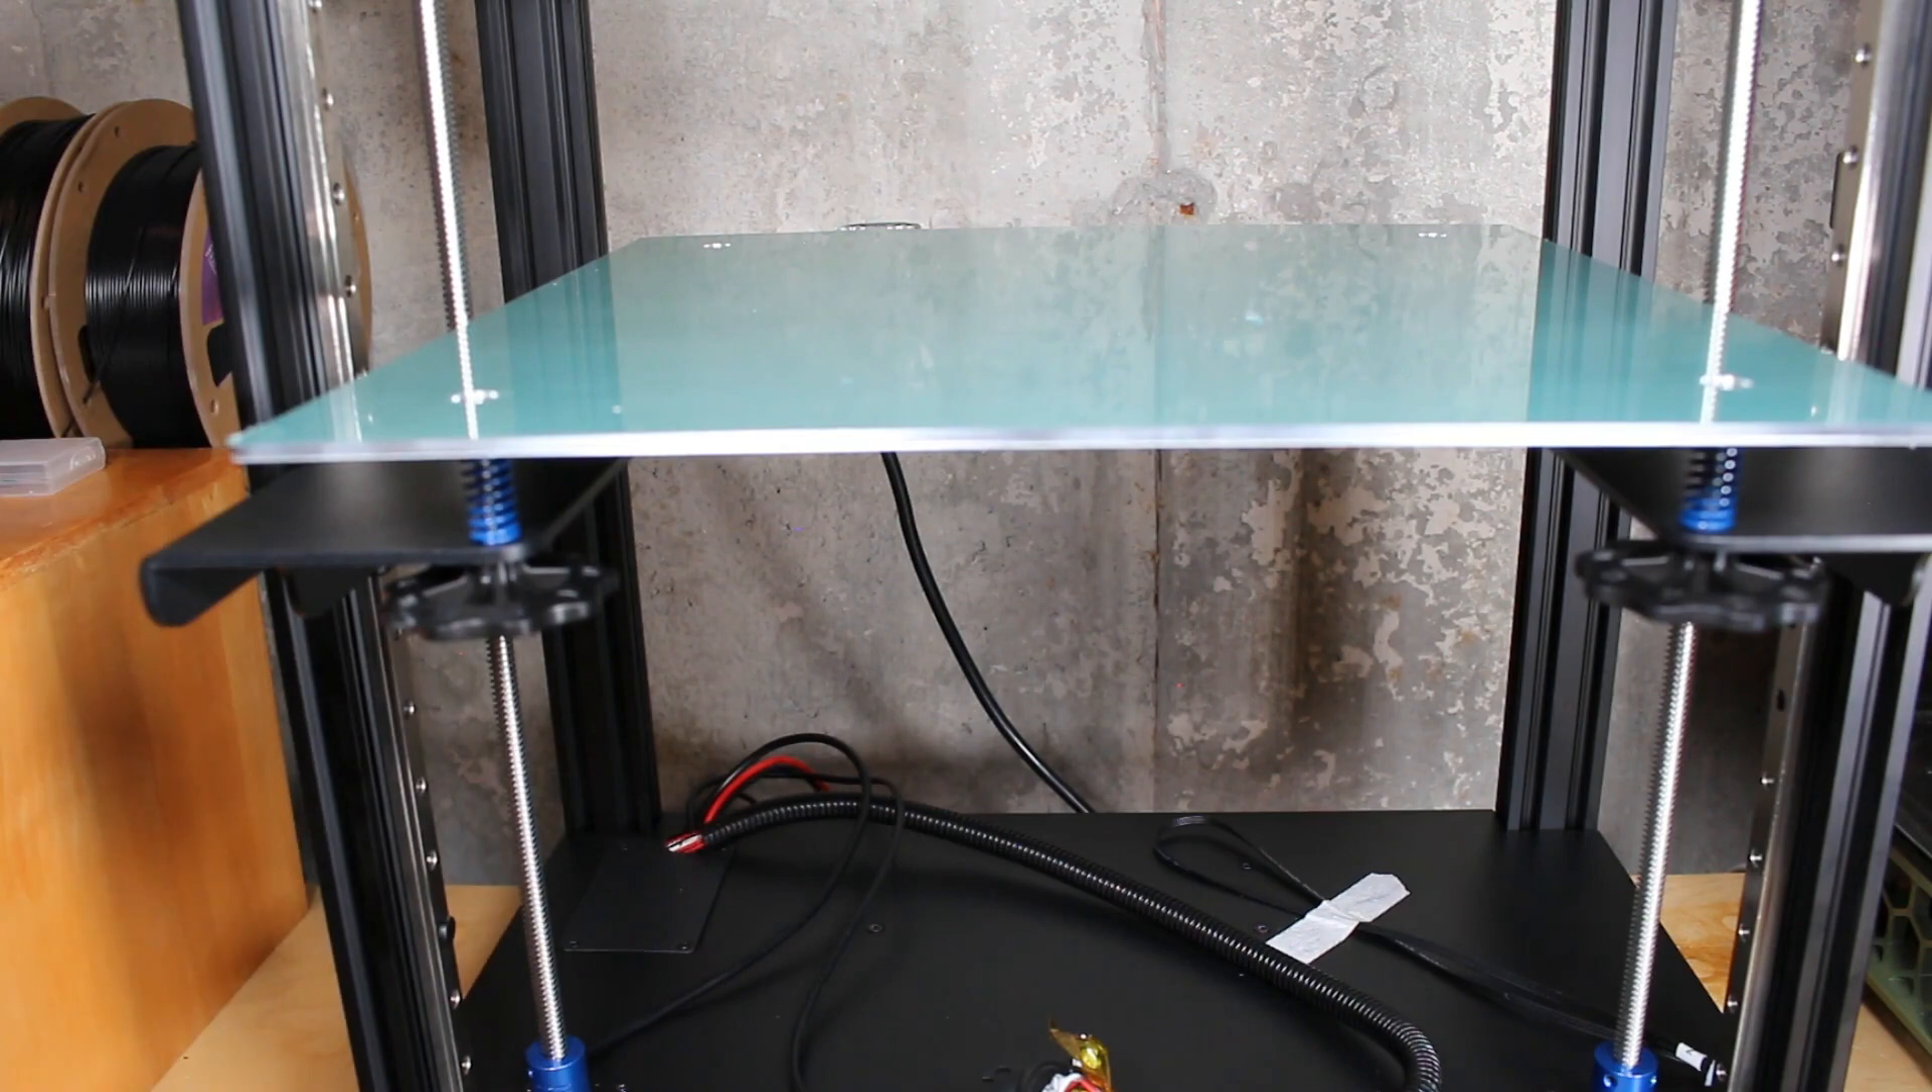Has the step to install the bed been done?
Yes.